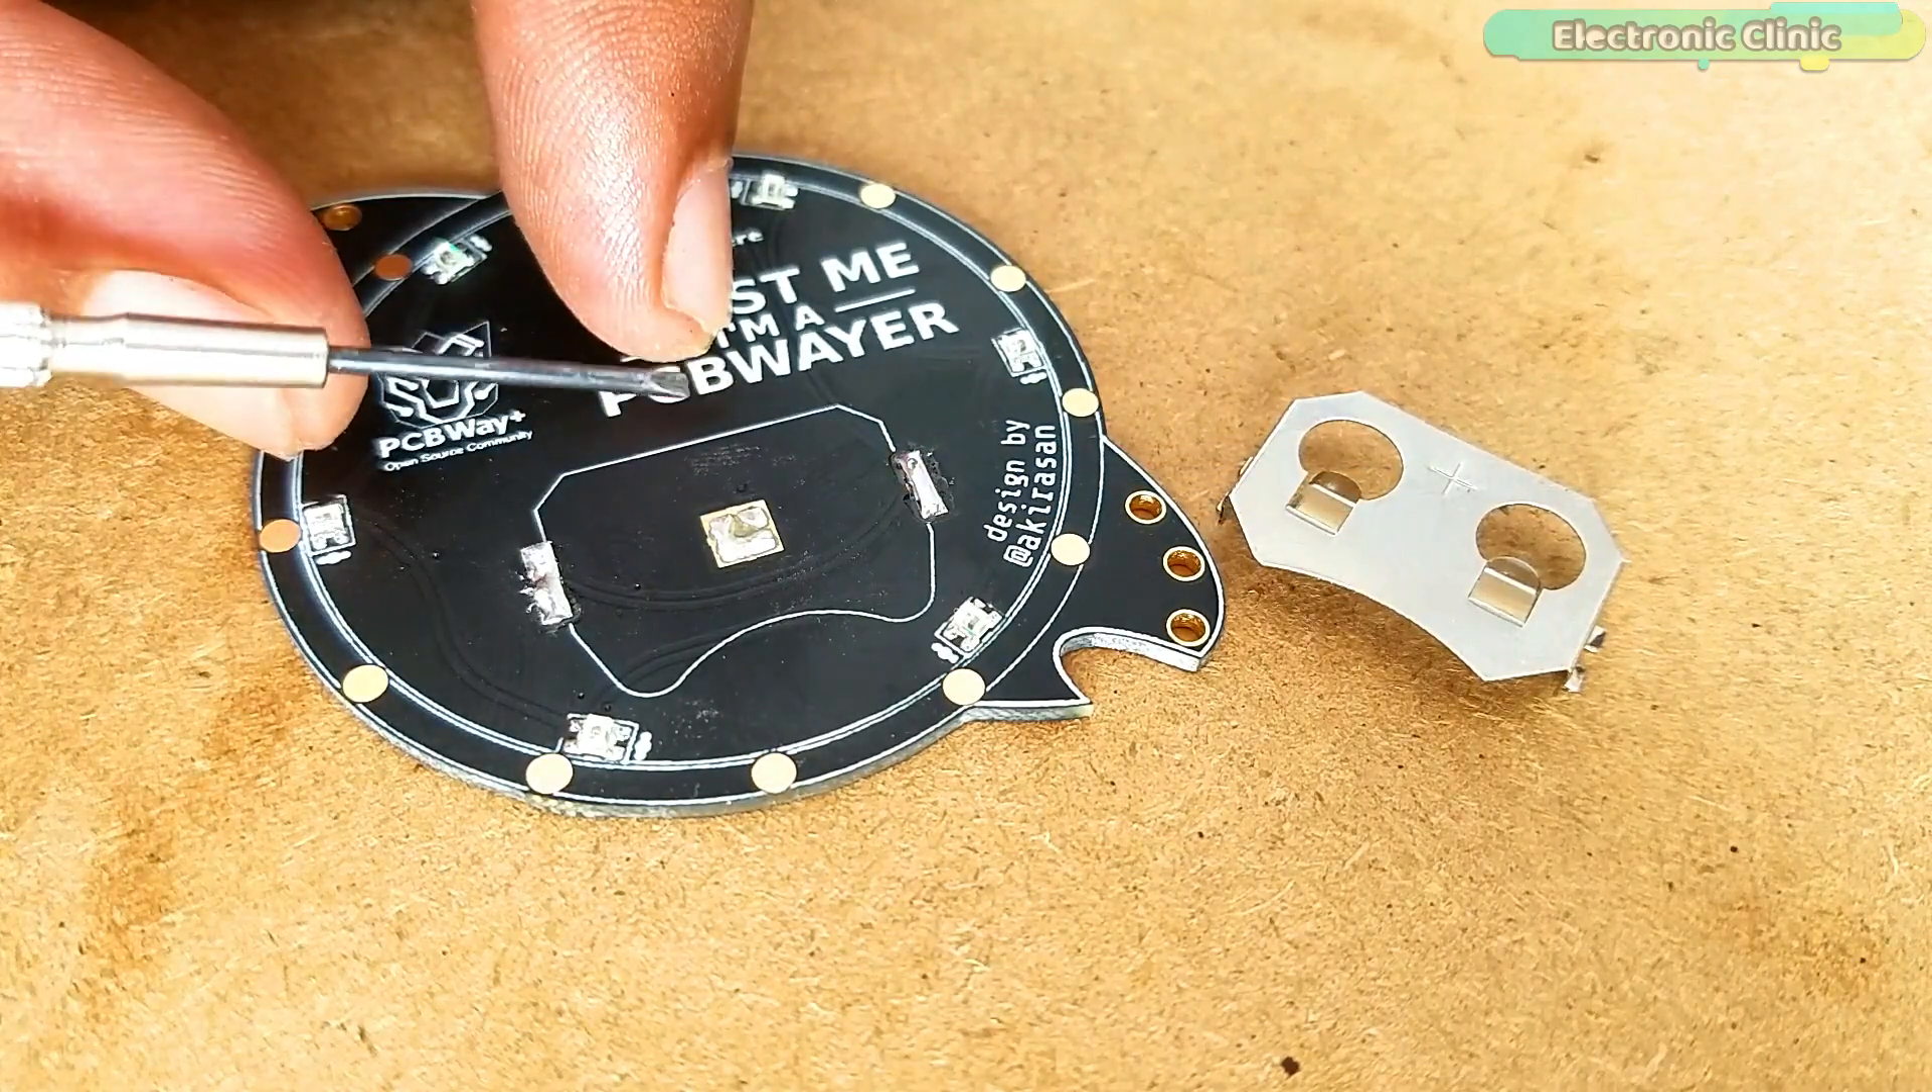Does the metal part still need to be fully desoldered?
No.